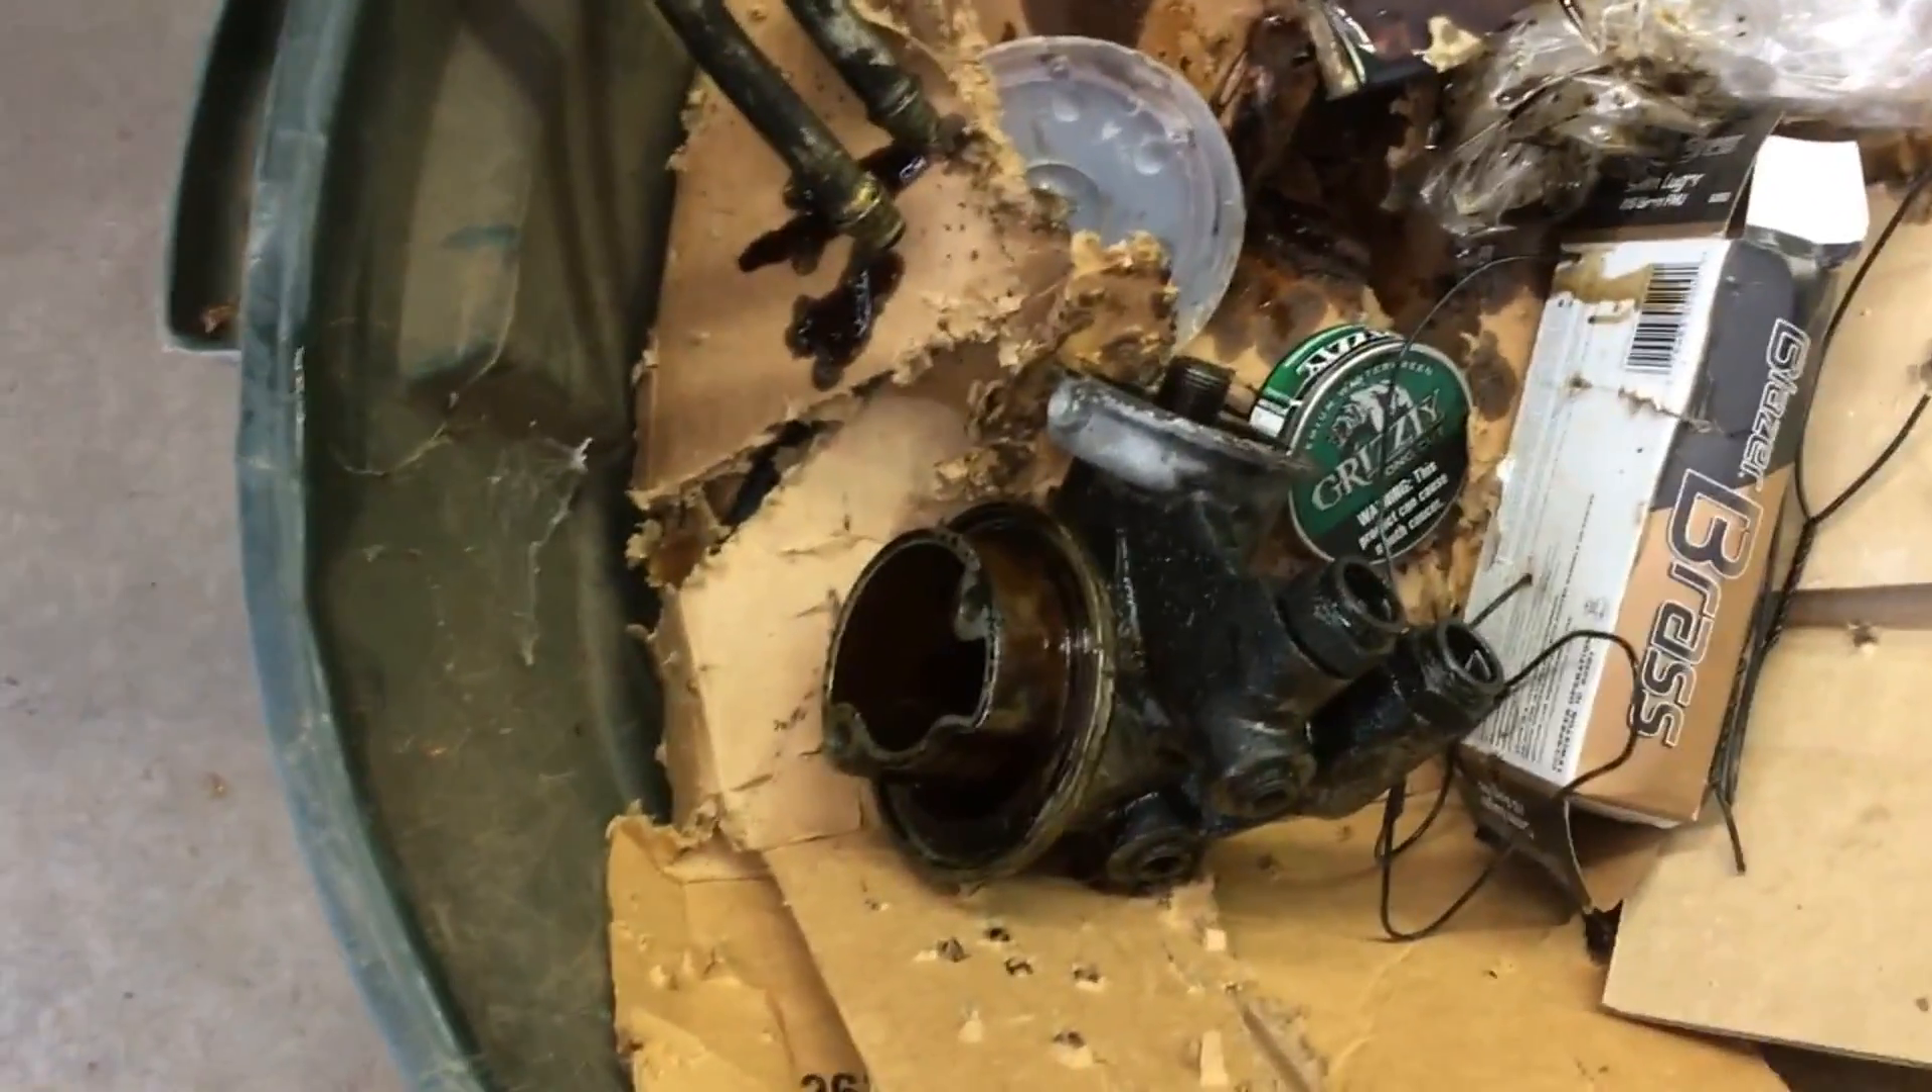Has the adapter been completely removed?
Yes.